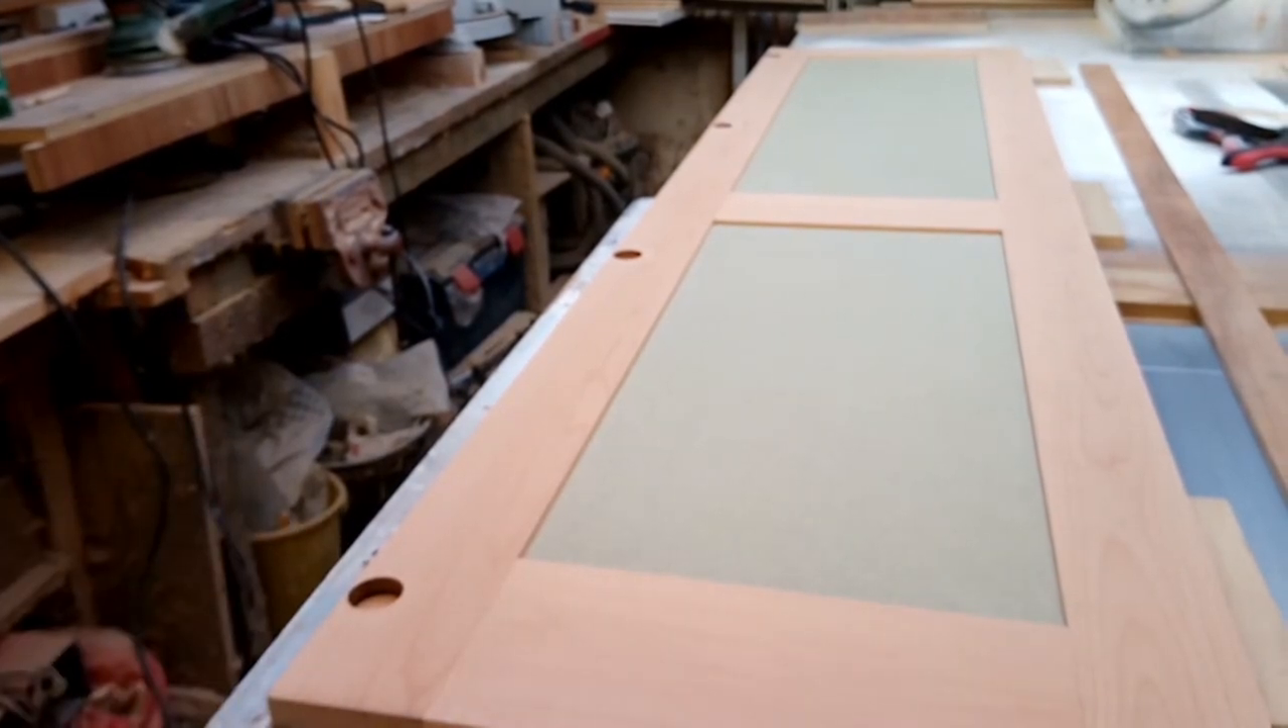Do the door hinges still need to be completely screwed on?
Yes.